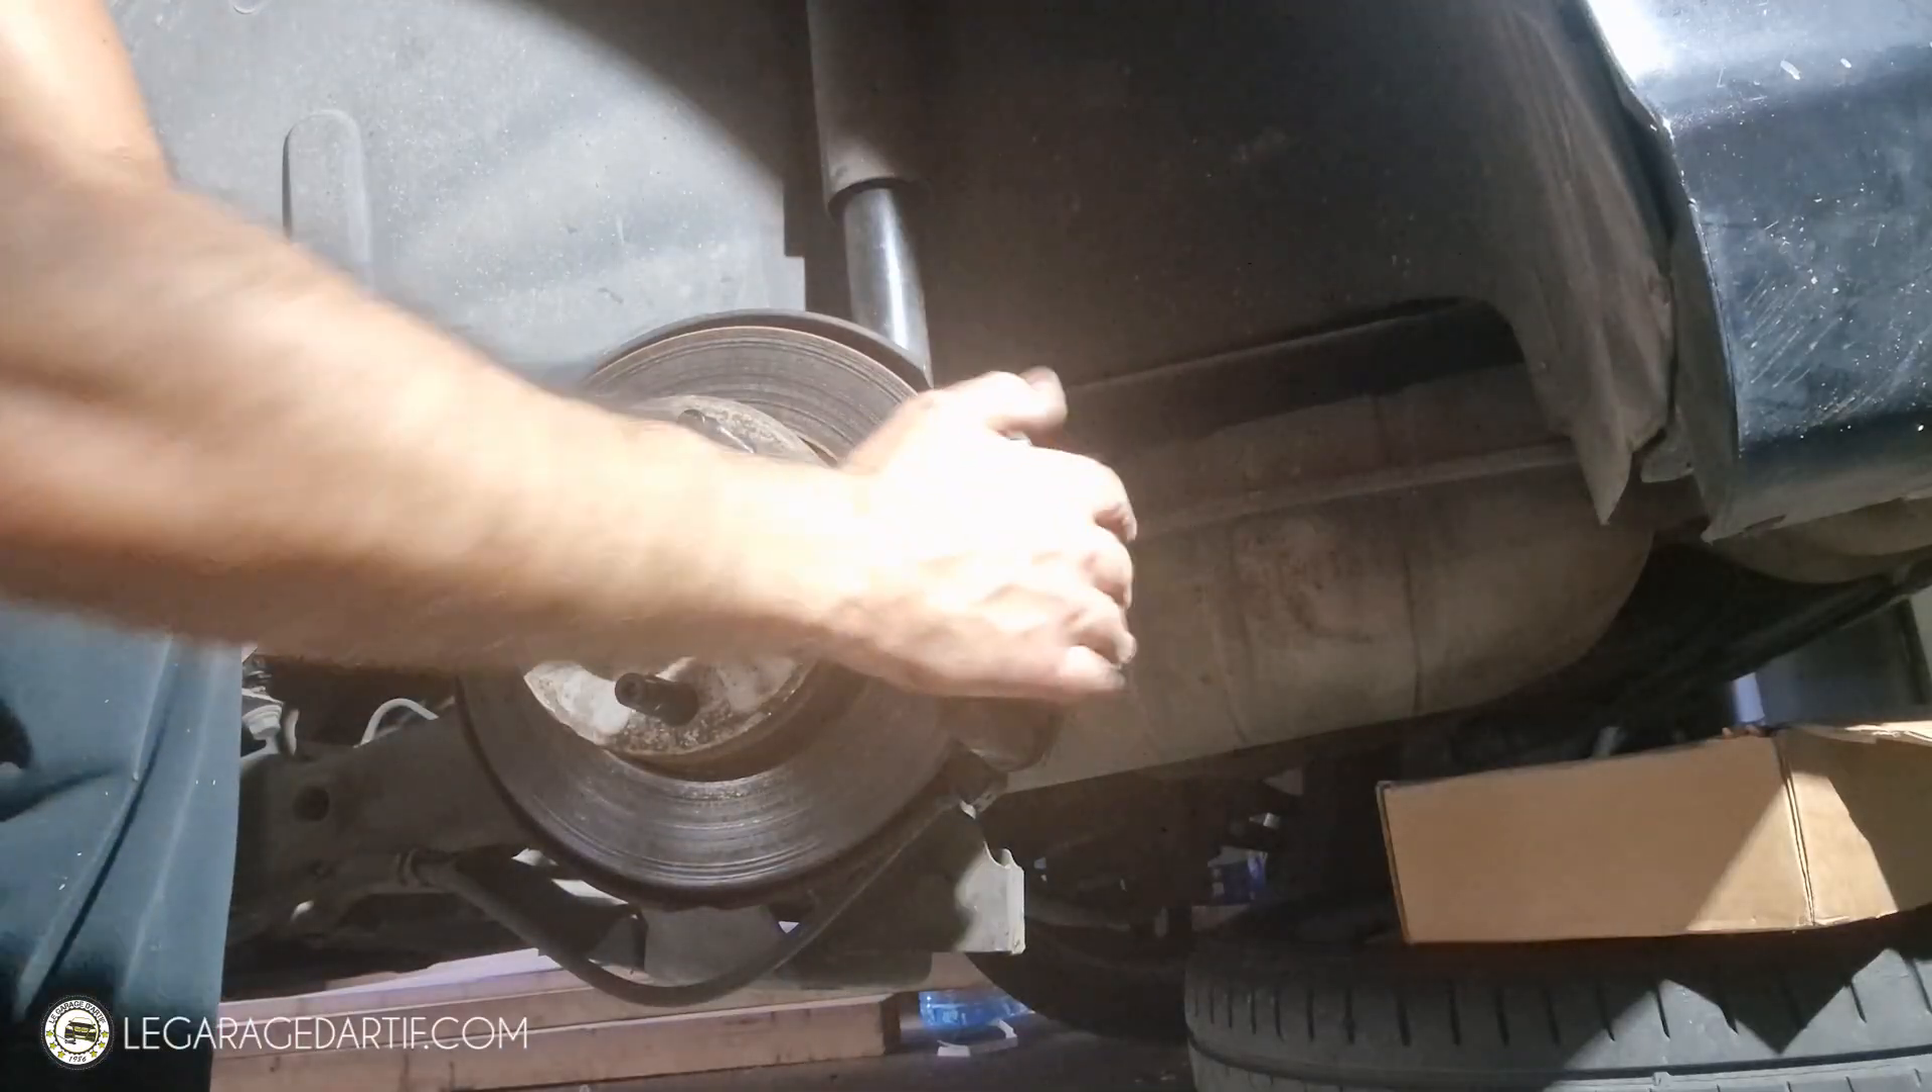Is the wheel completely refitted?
No.